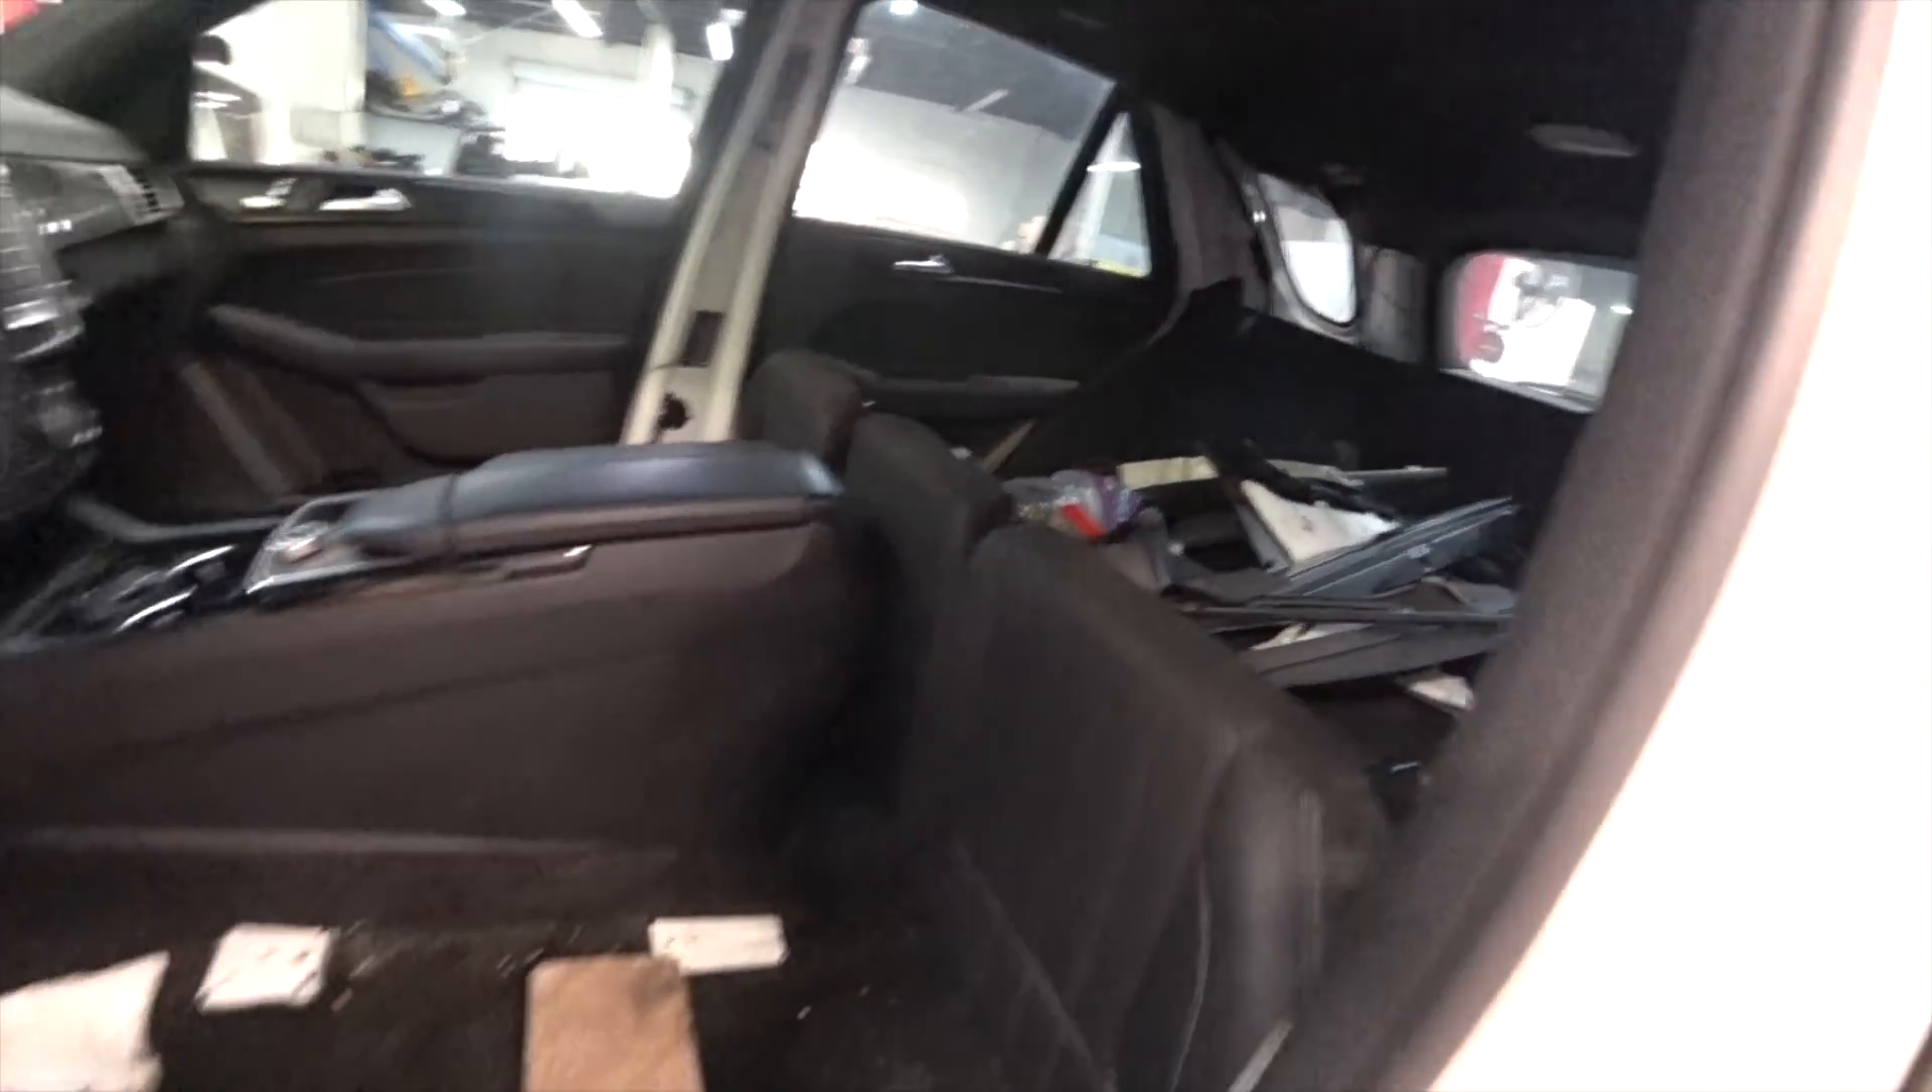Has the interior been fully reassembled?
No.